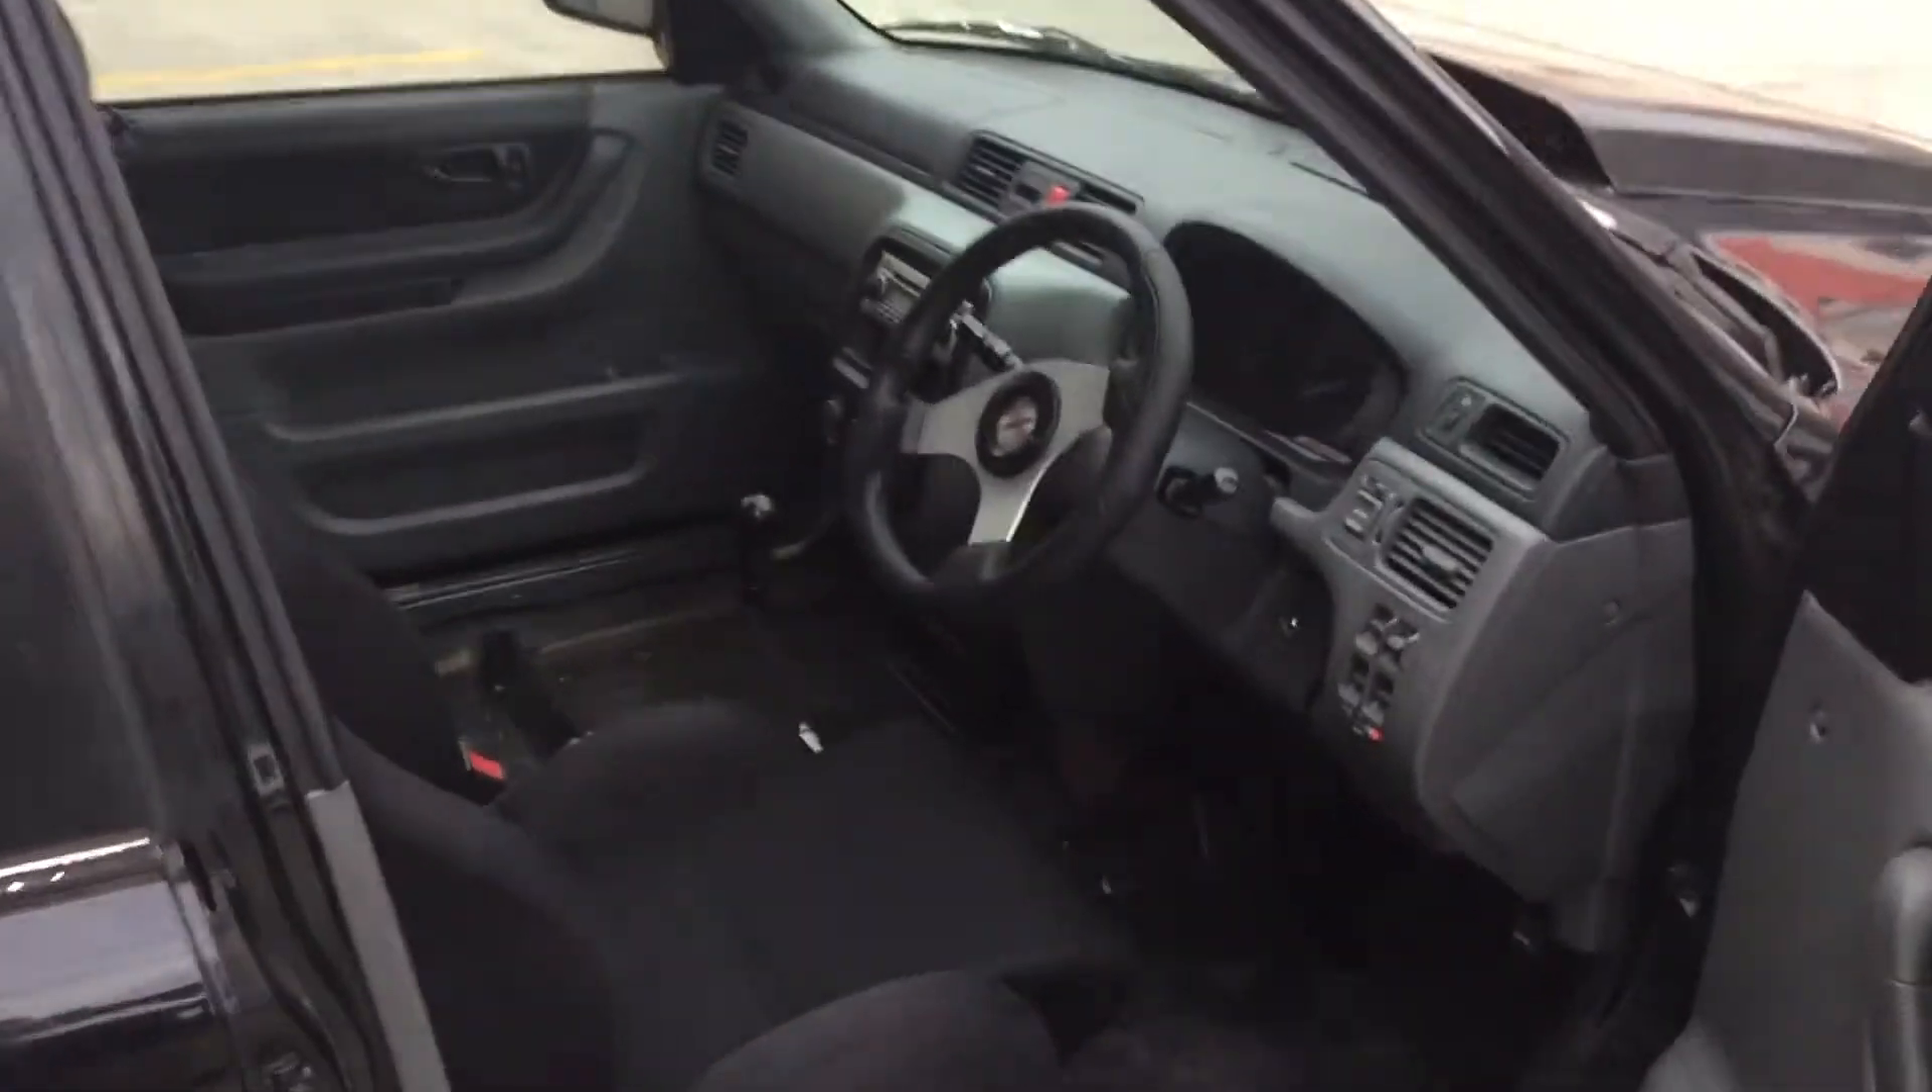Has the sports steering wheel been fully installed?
Yes.